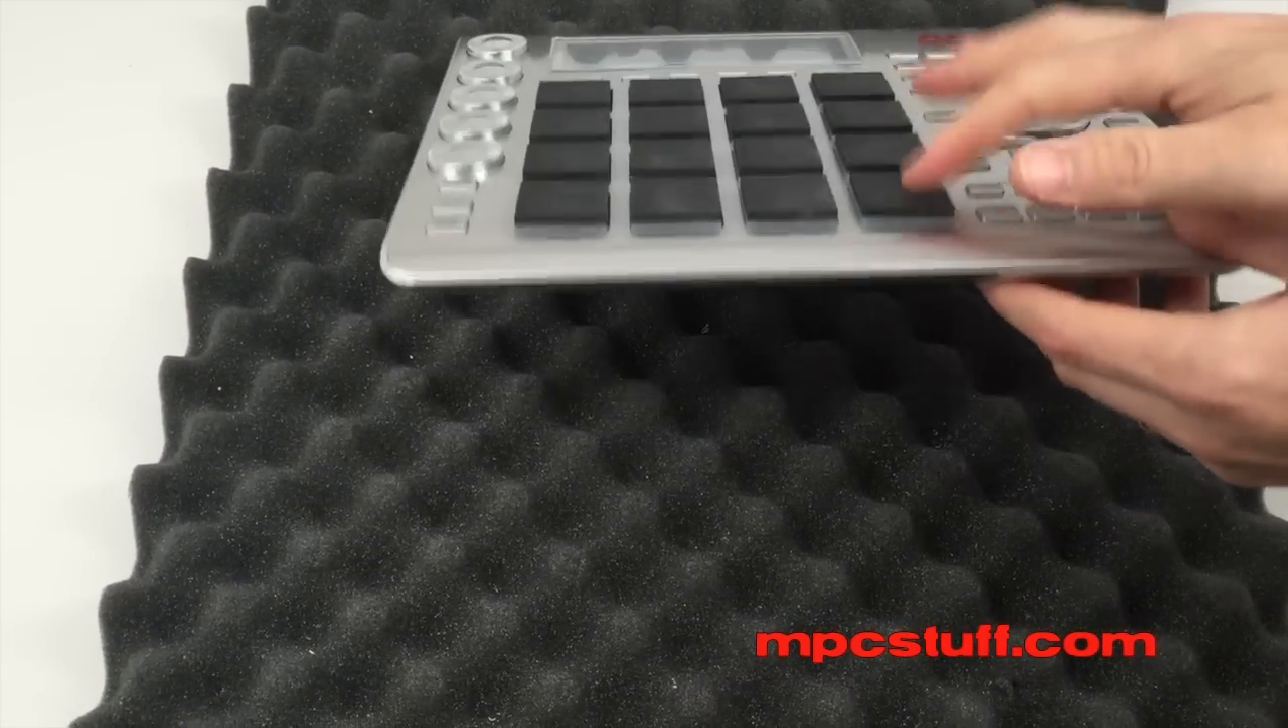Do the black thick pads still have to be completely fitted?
No.